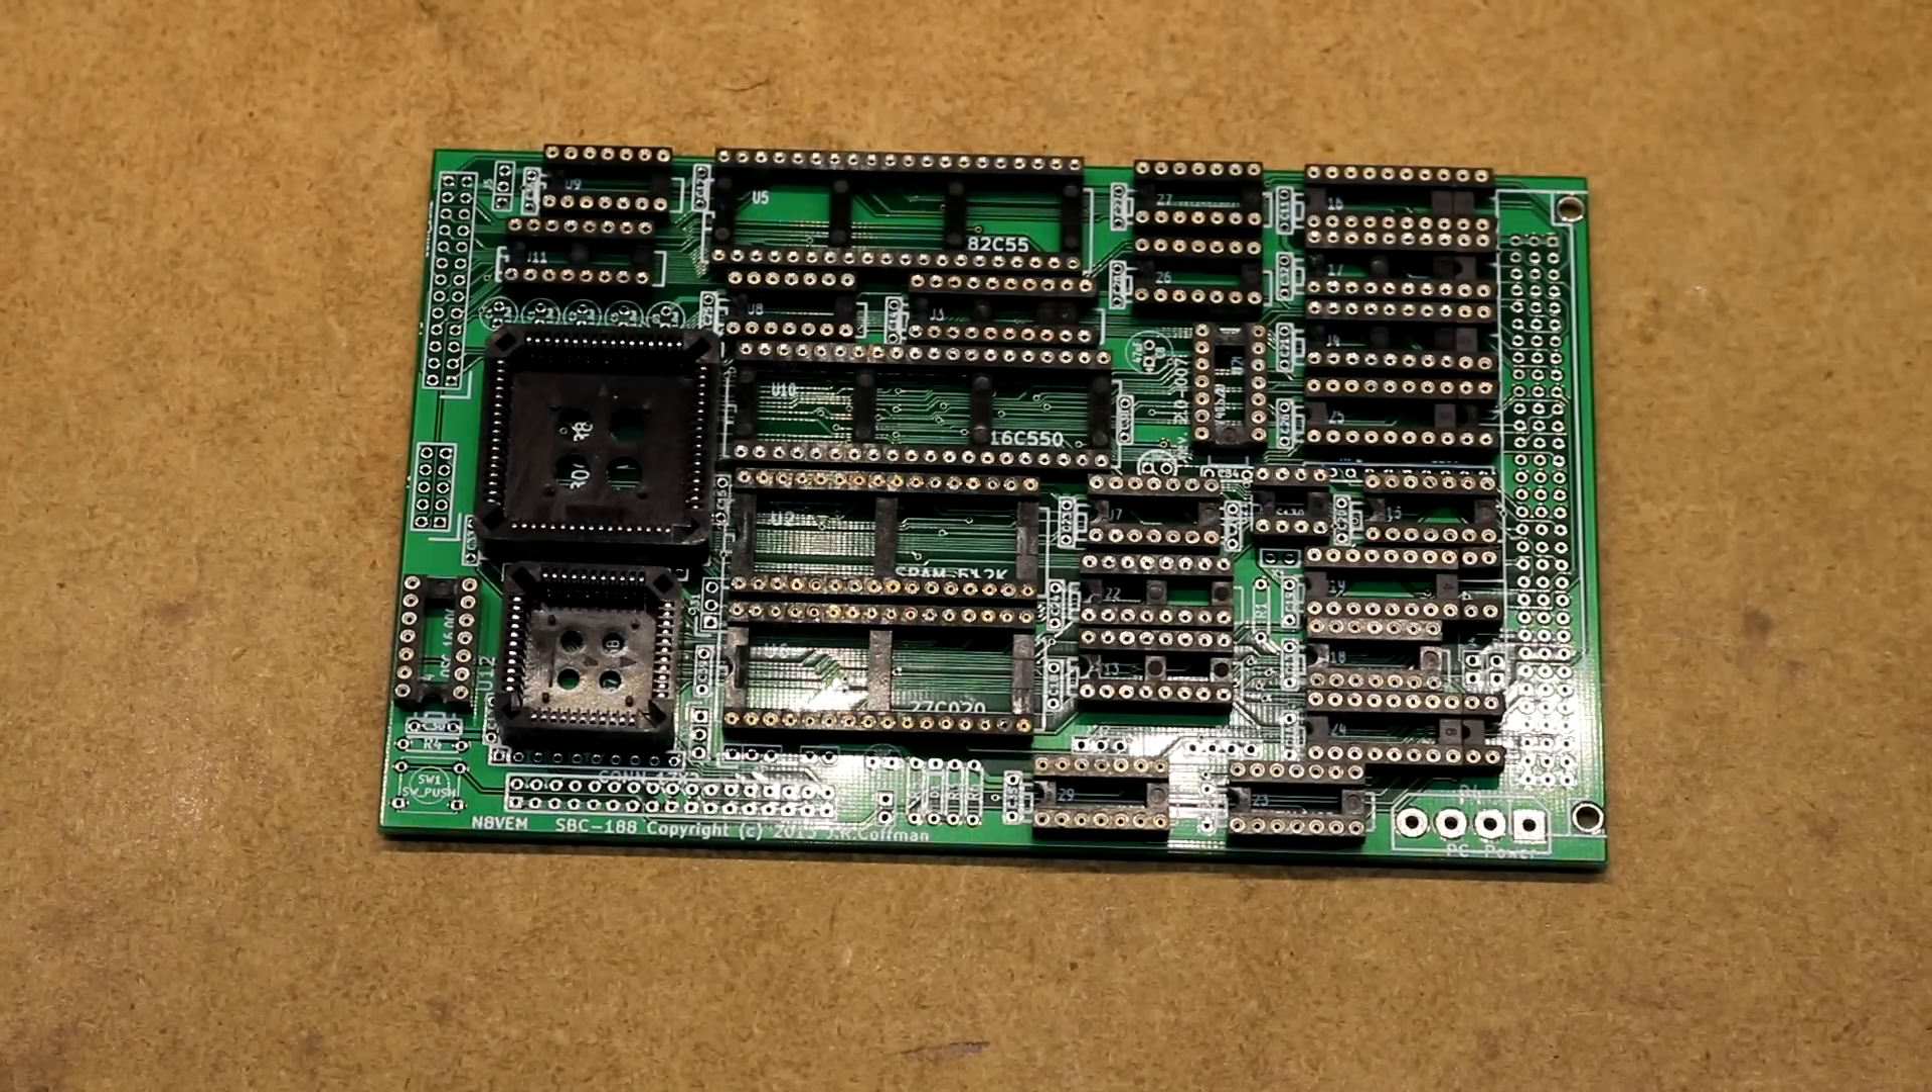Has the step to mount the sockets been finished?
Yes.